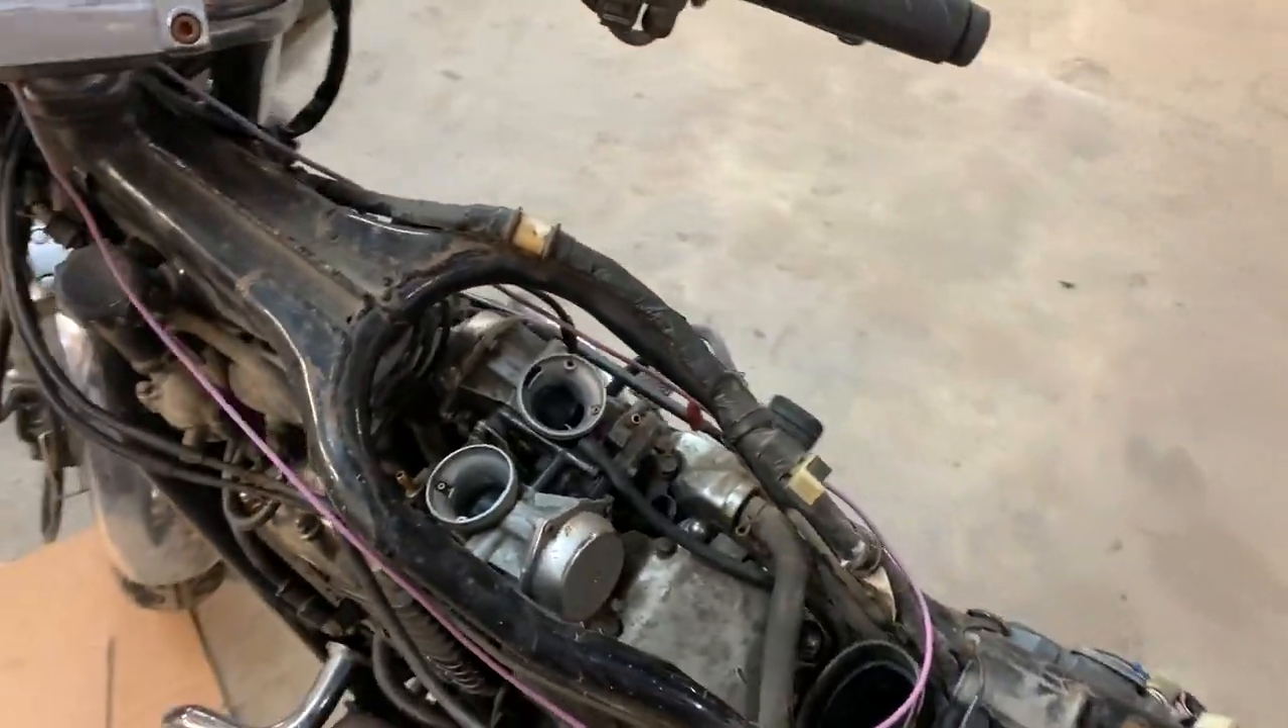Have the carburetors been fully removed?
No.